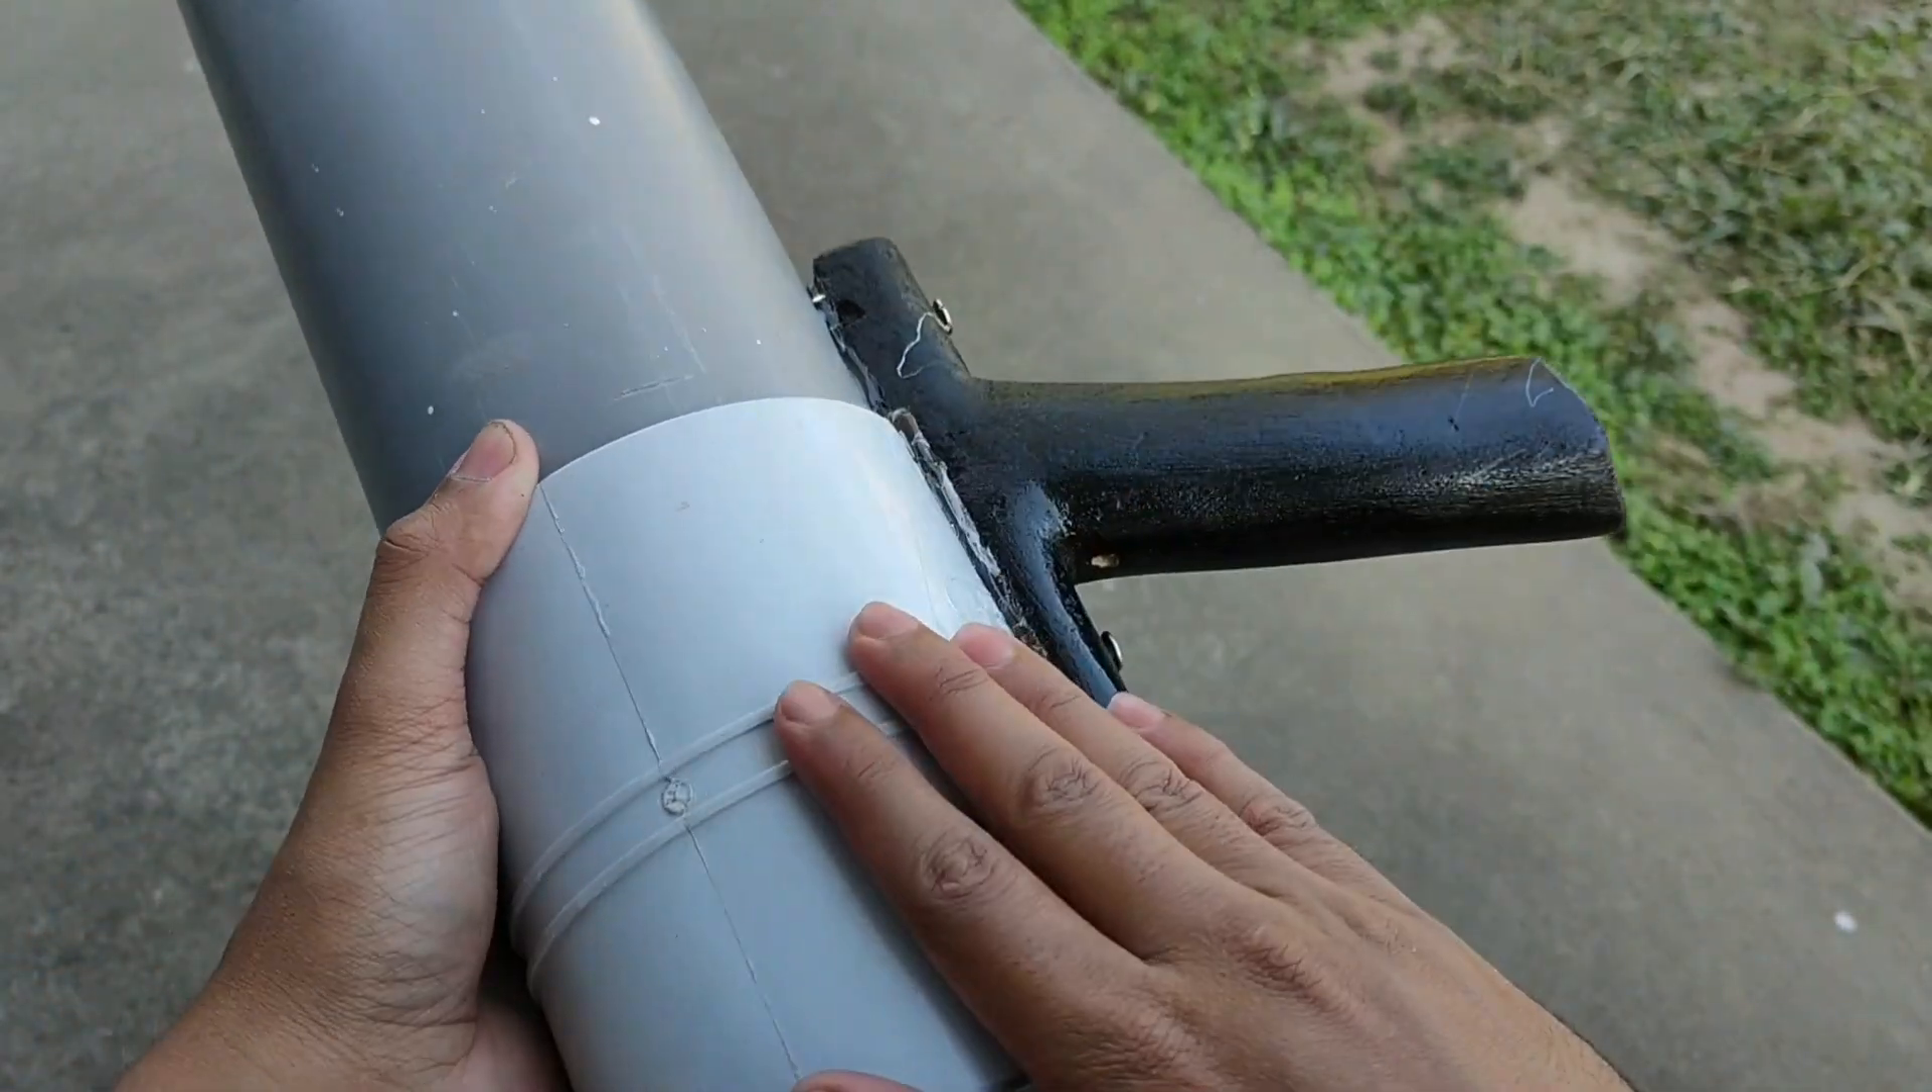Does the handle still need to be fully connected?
No.